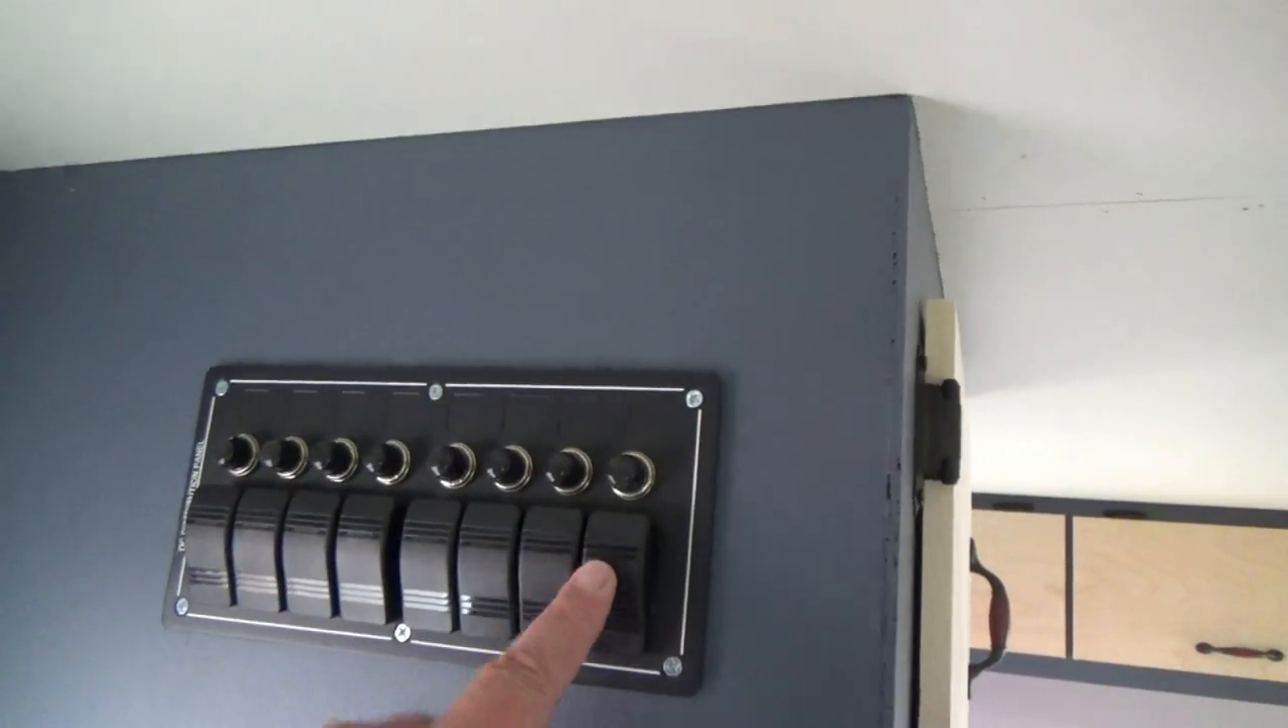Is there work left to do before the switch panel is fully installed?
No.